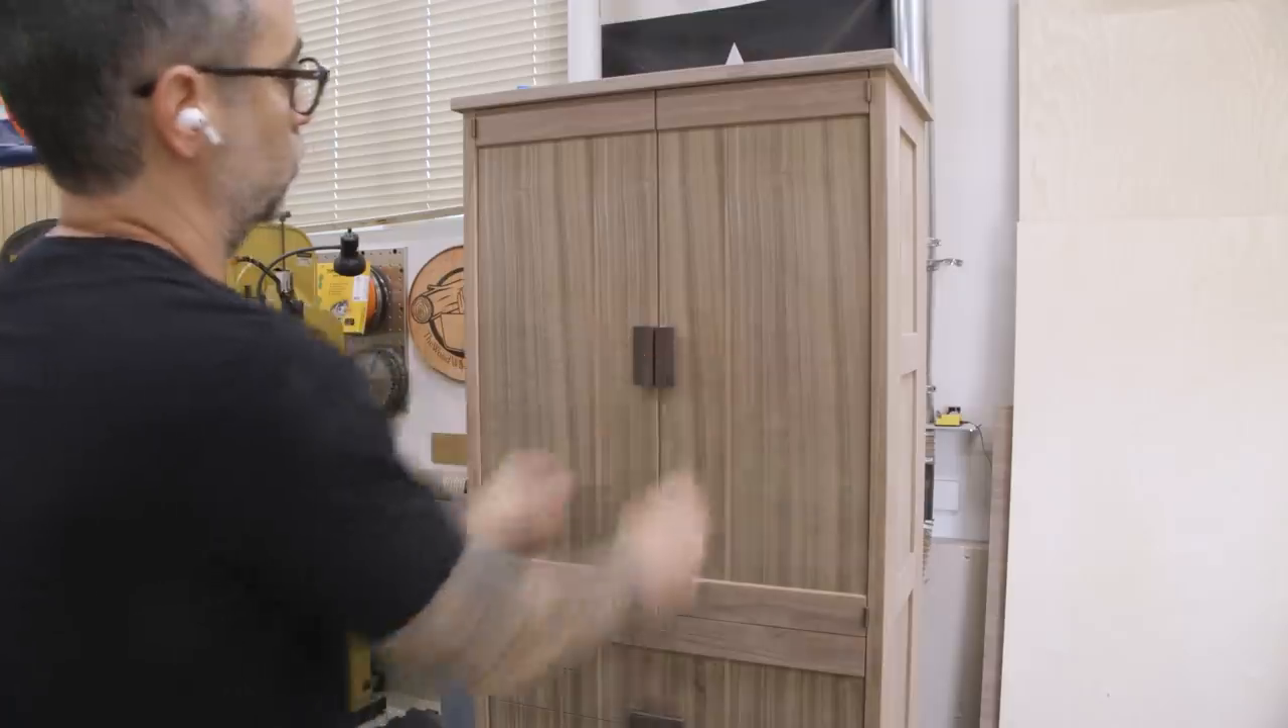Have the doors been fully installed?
Yes.